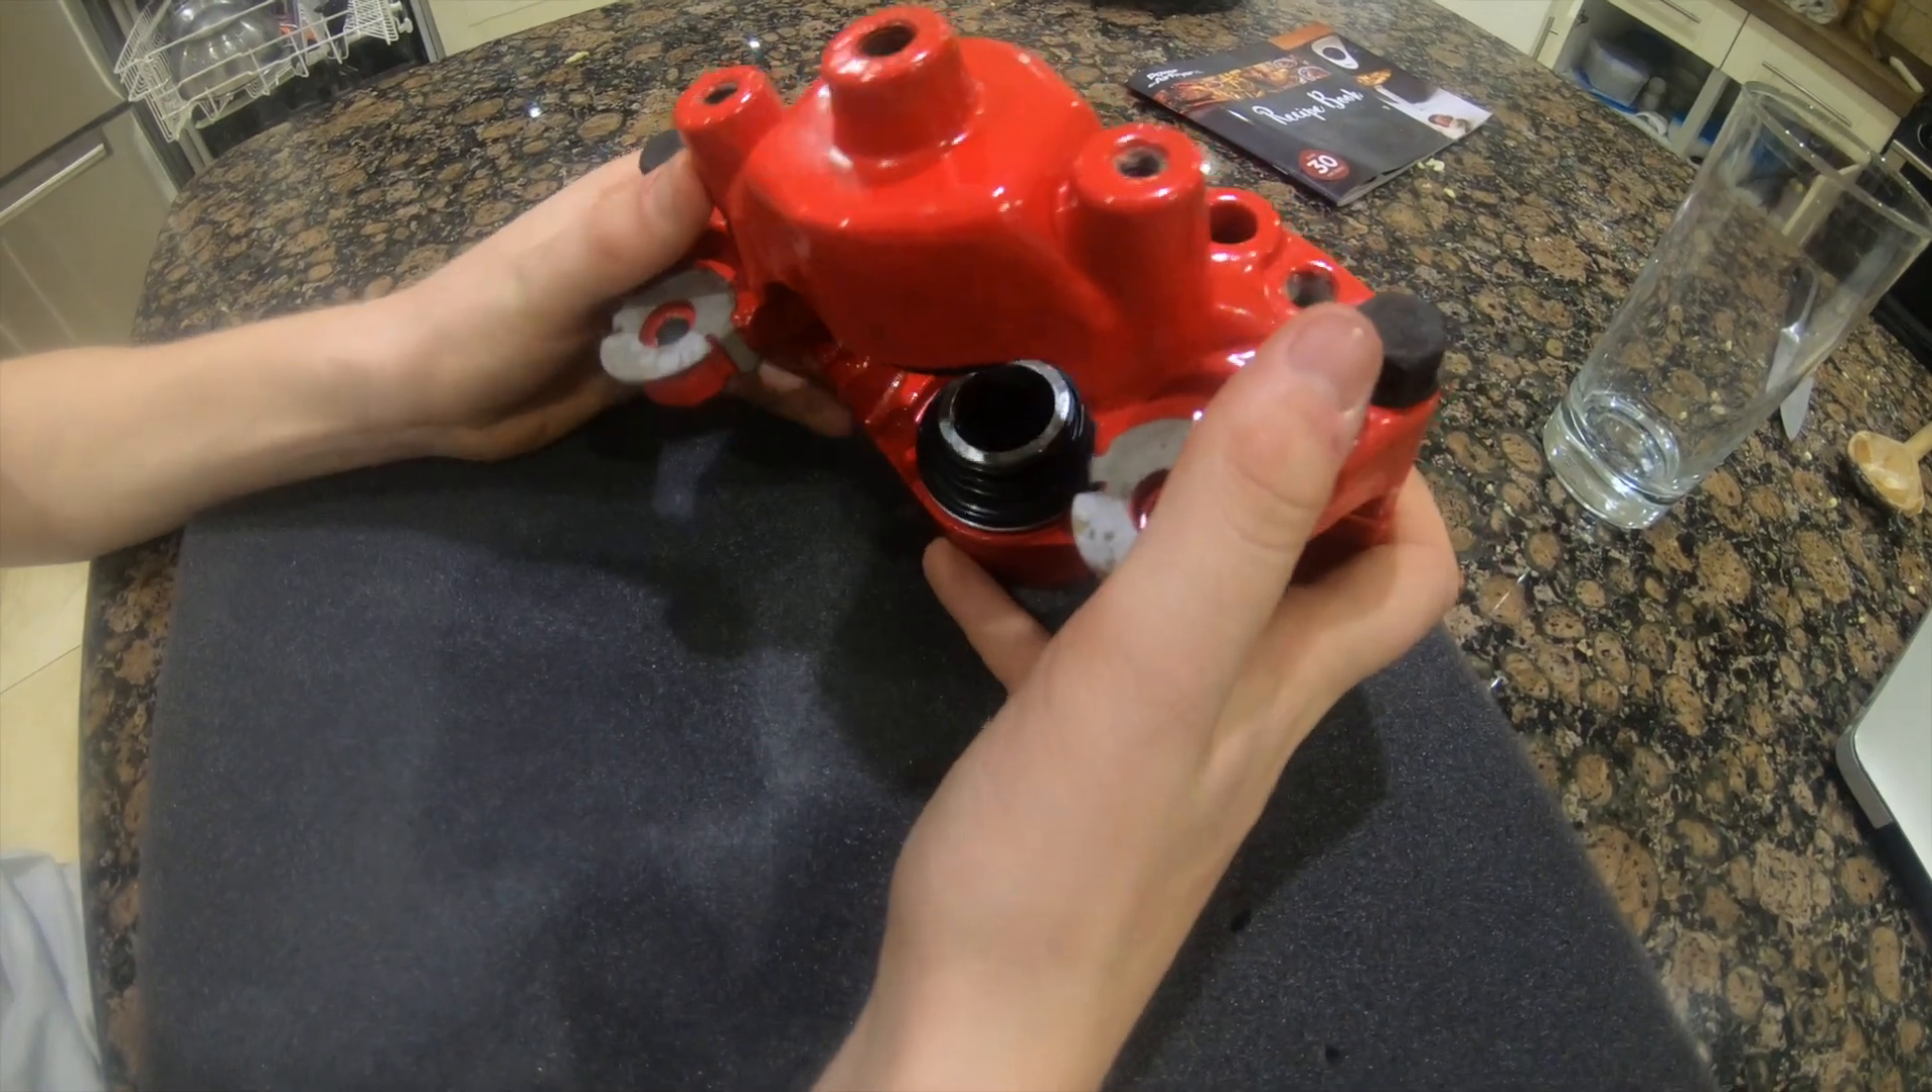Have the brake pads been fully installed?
No.